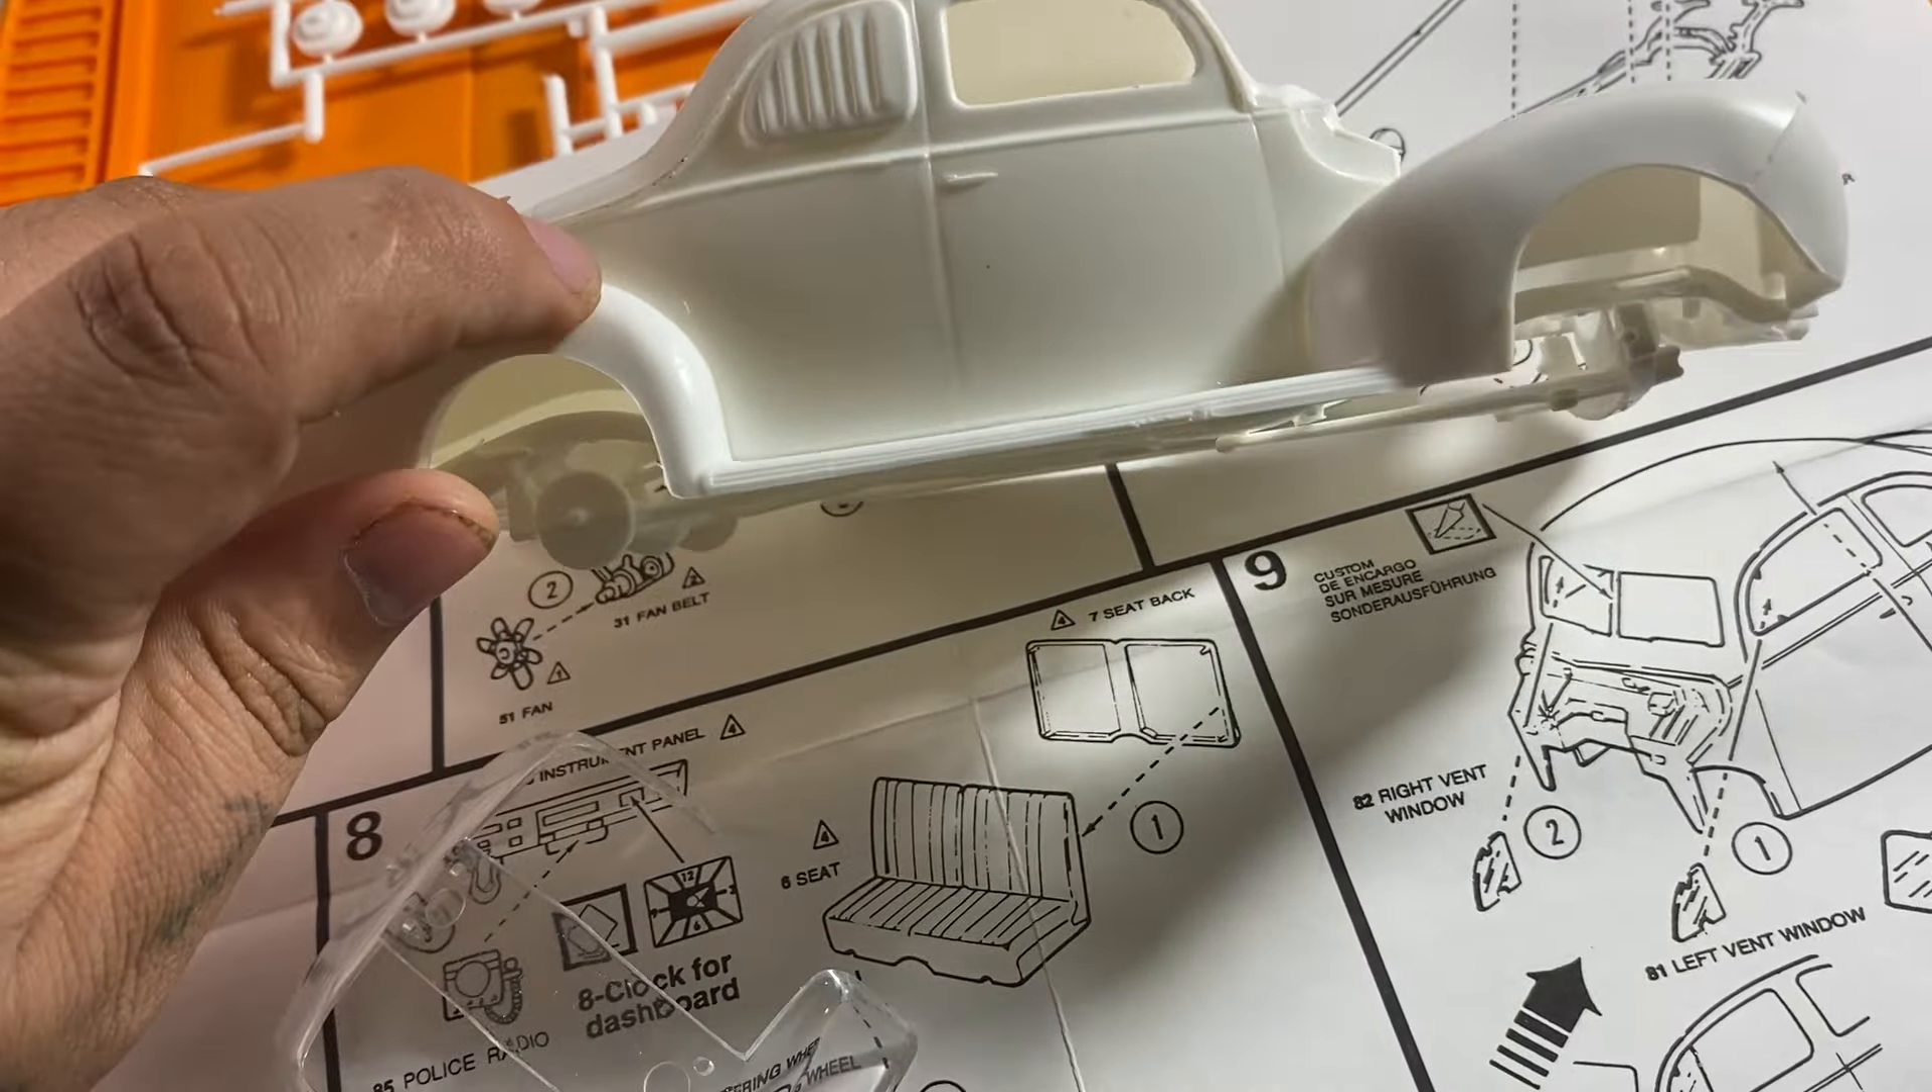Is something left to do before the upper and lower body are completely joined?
No.